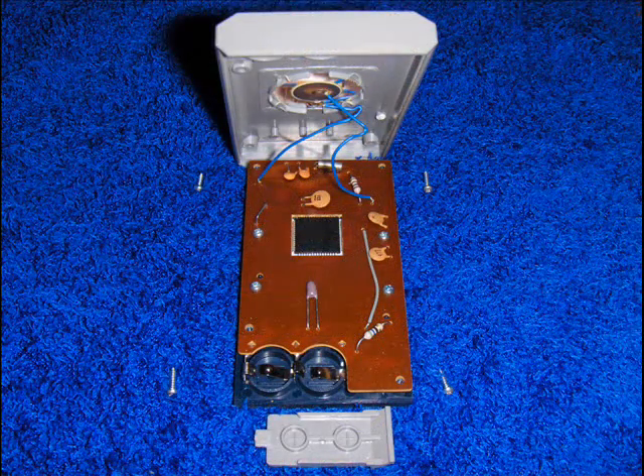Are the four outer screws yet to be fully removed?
No.